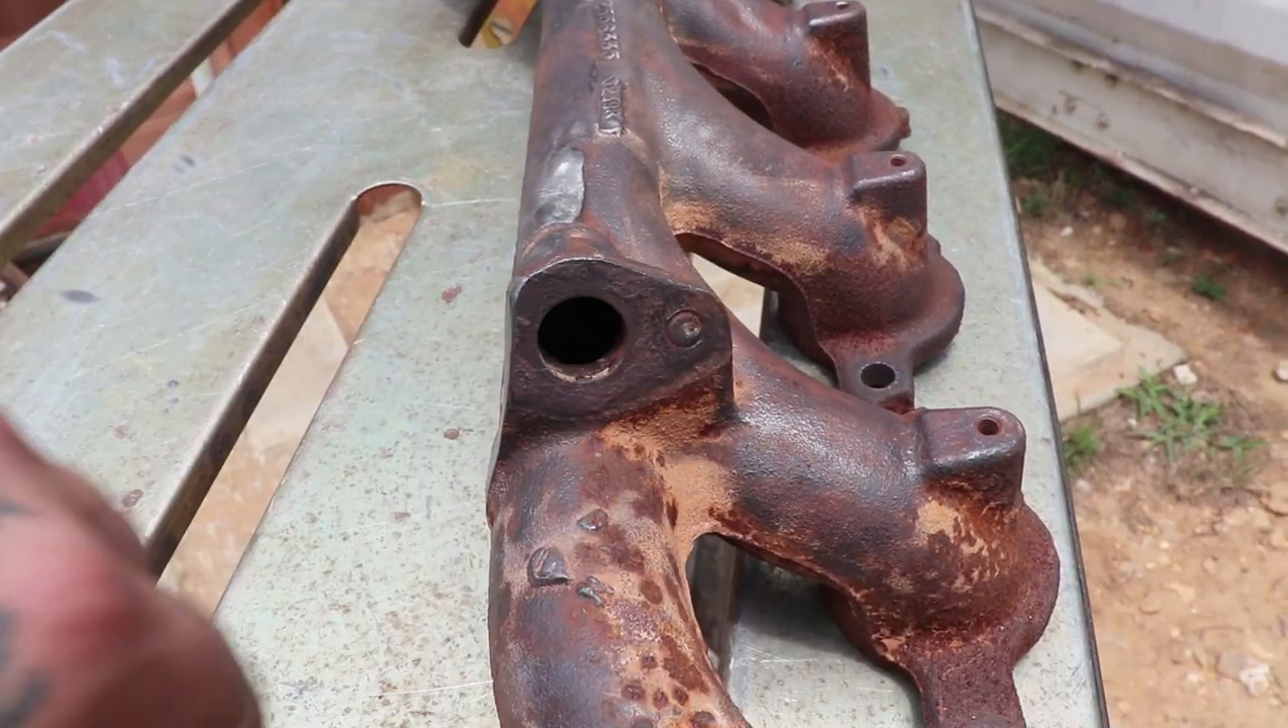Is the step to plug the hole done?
No.